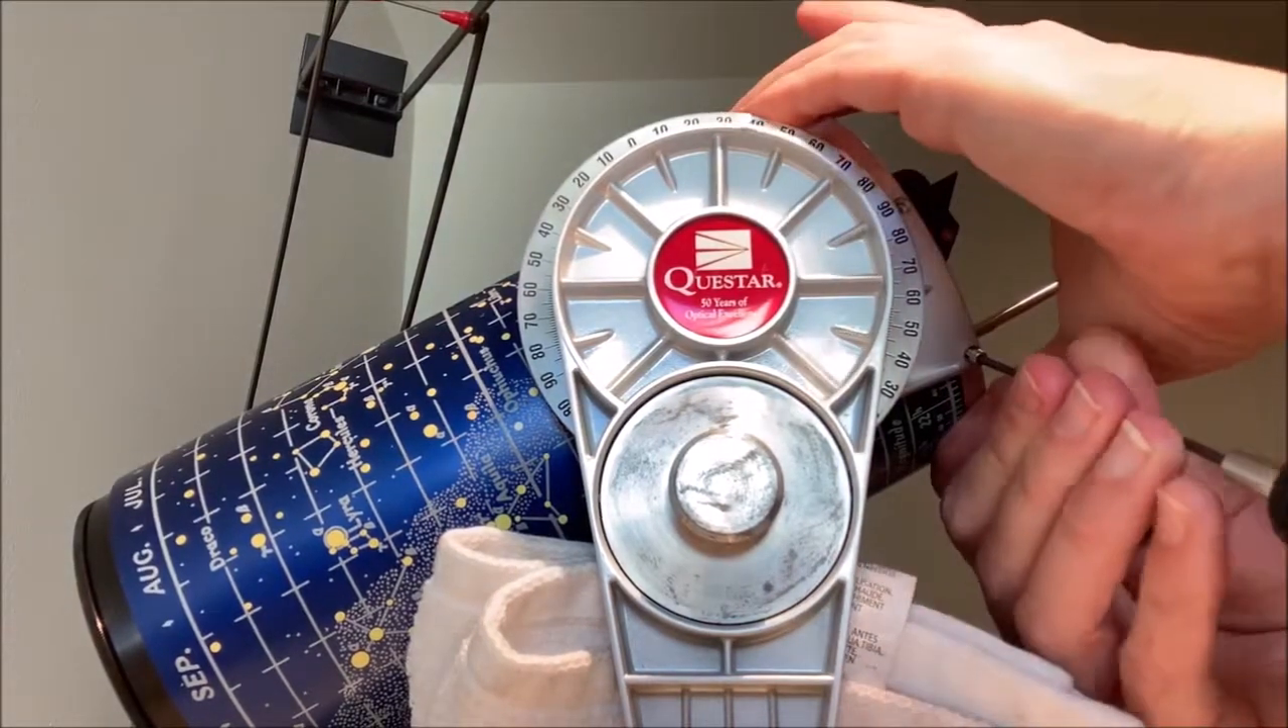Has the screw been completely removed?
No.